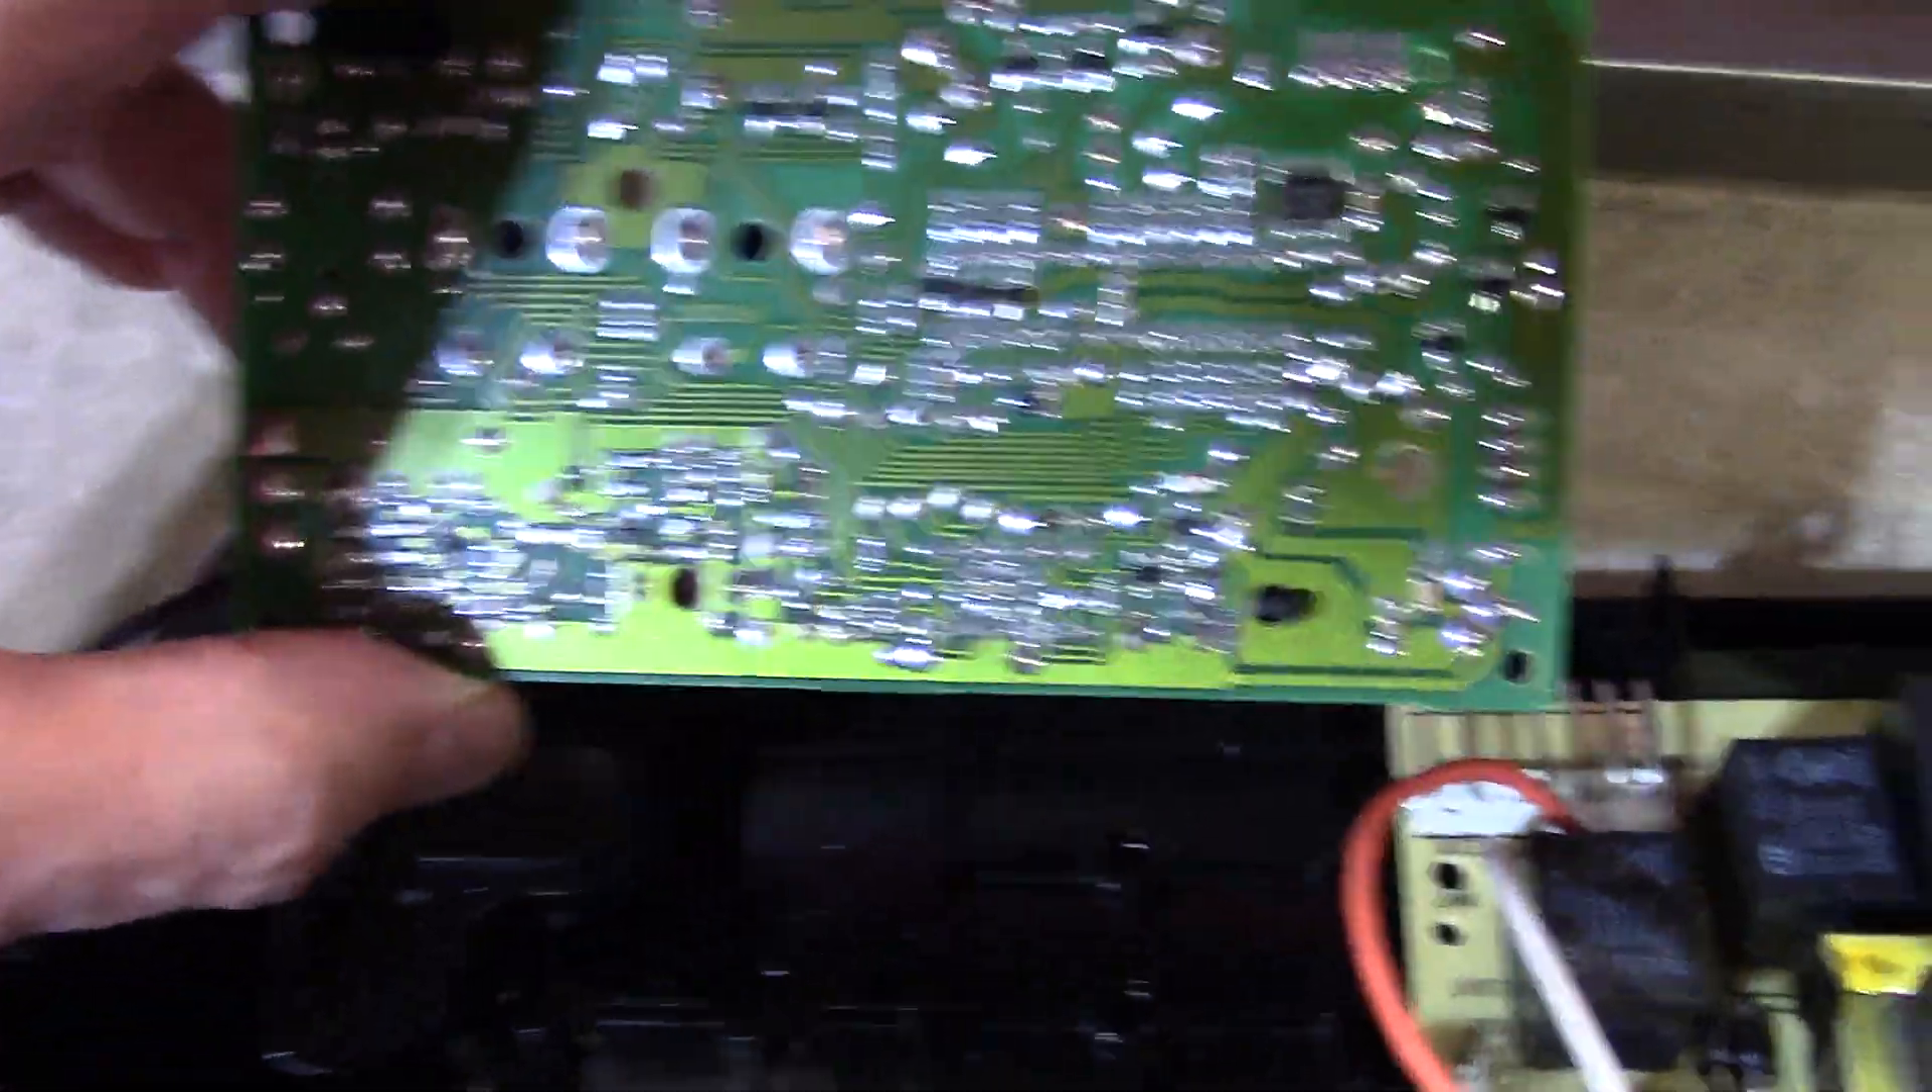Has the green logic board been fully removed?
Yes.